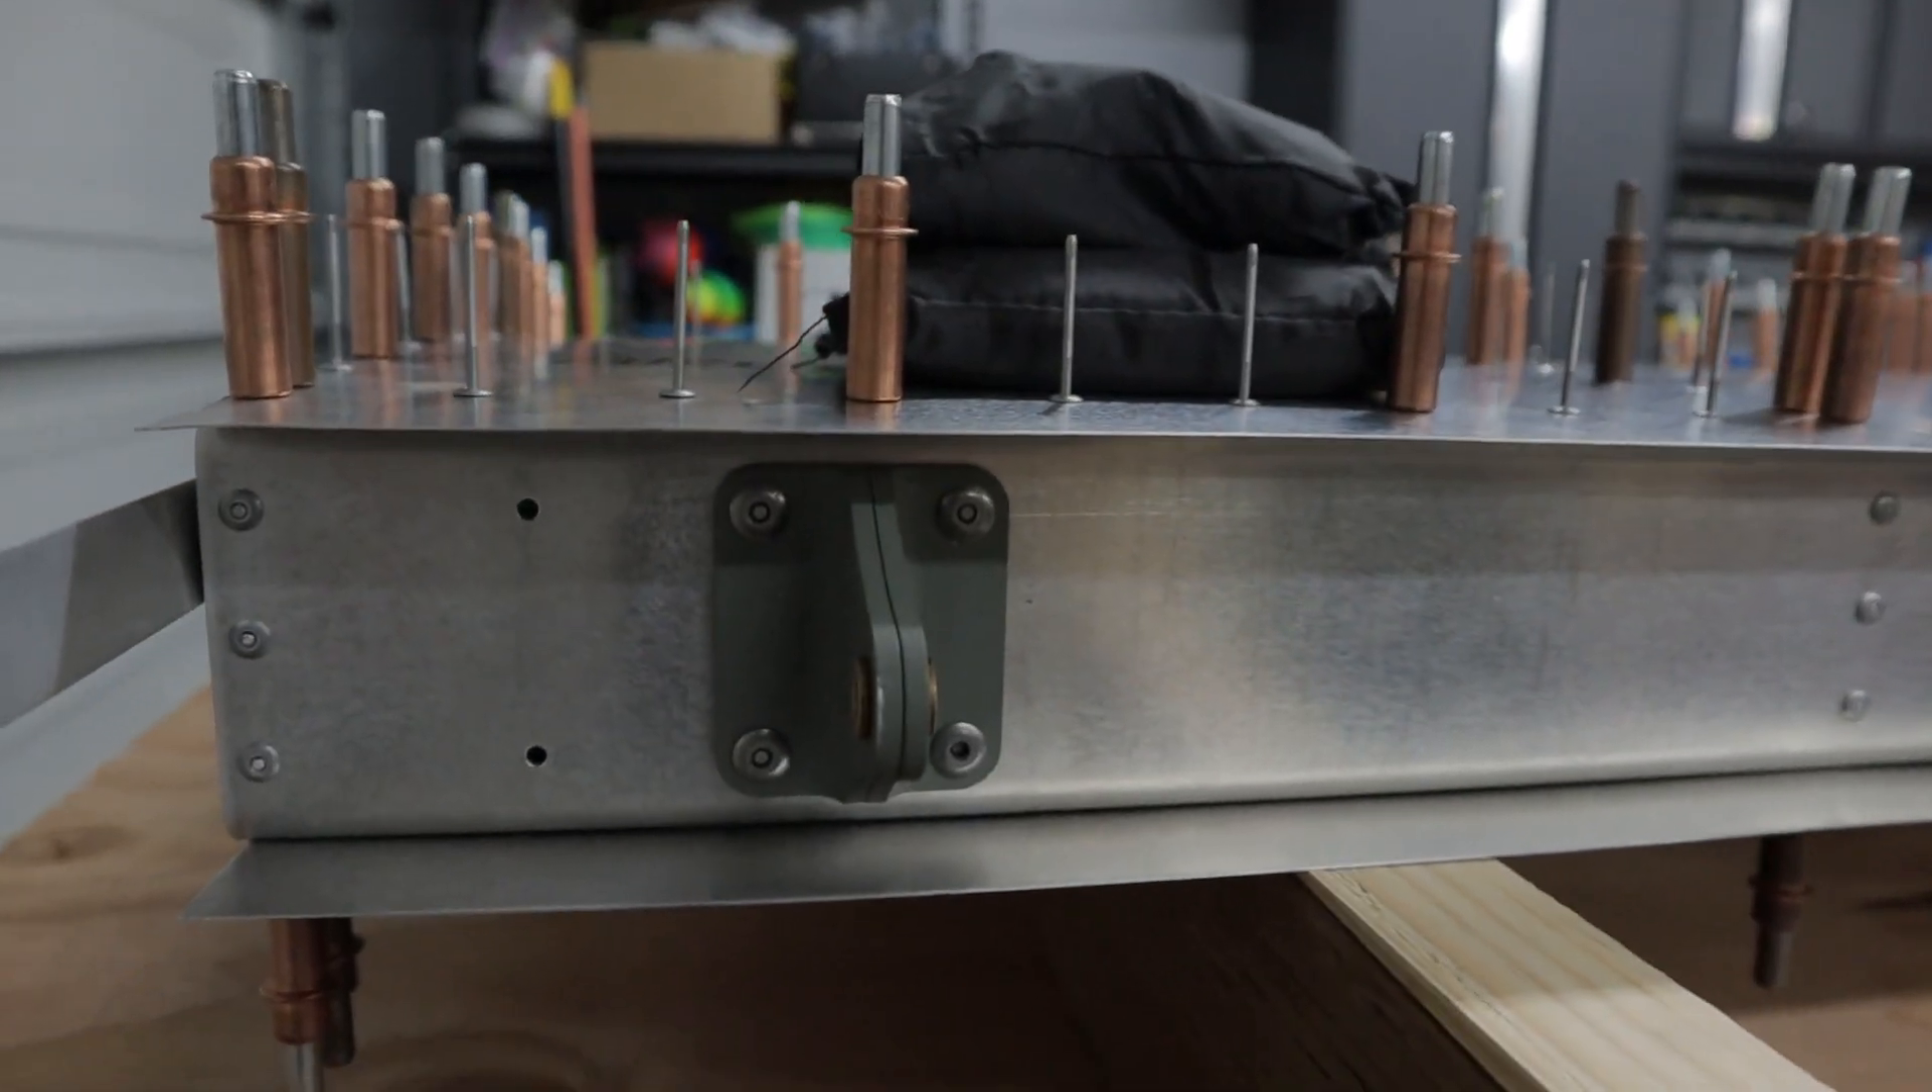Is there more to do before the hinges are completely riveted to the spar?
No.